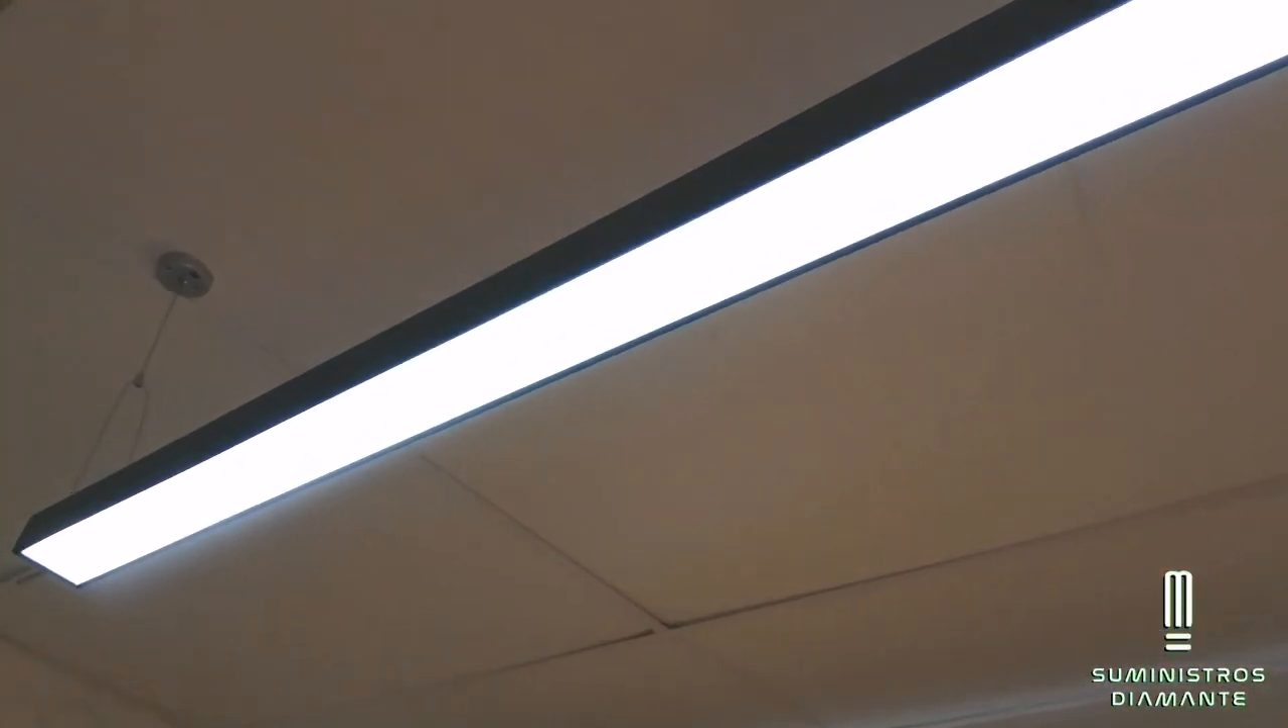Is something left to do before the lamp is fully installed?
No.